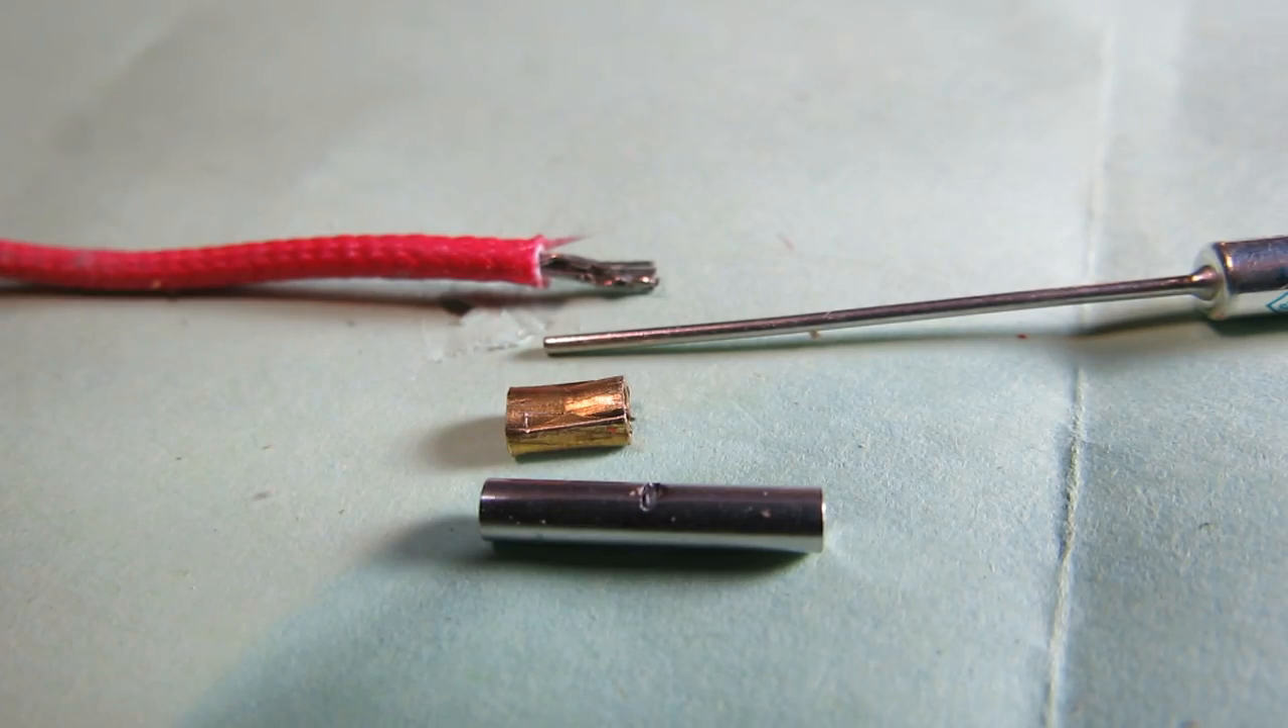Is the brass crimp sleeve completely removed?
Yes.